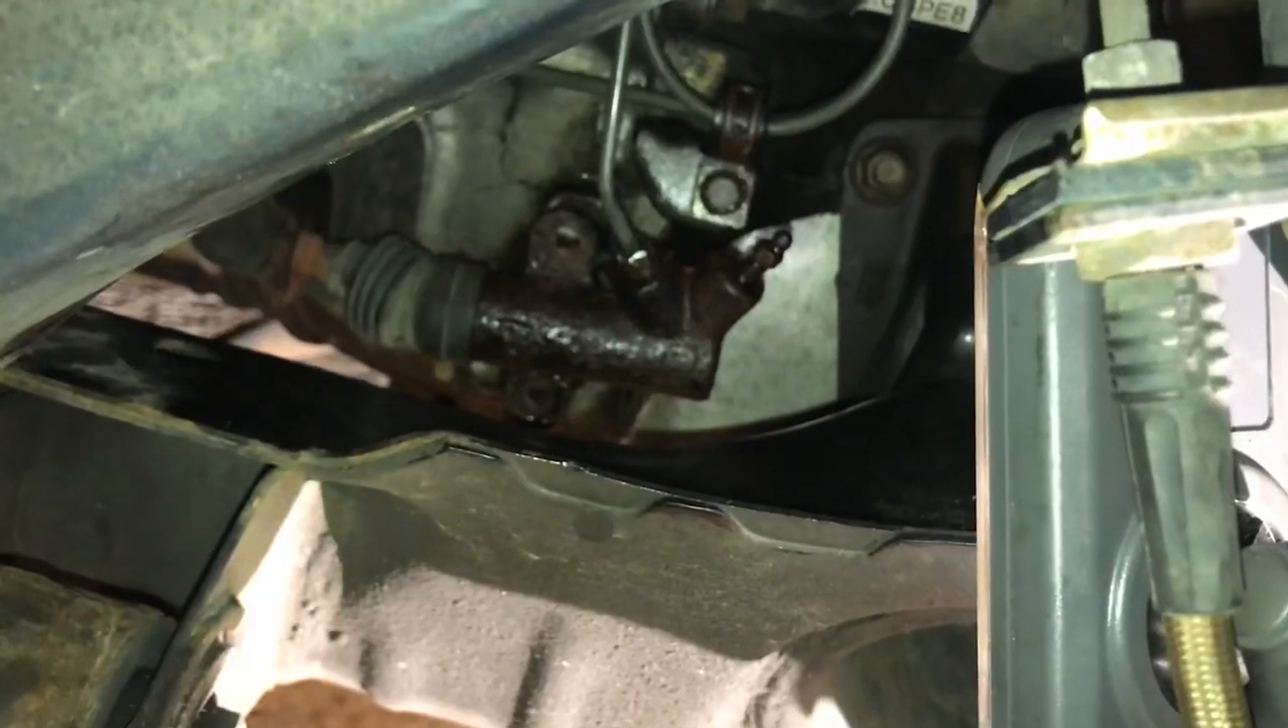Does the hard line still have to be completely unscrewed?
Yes.